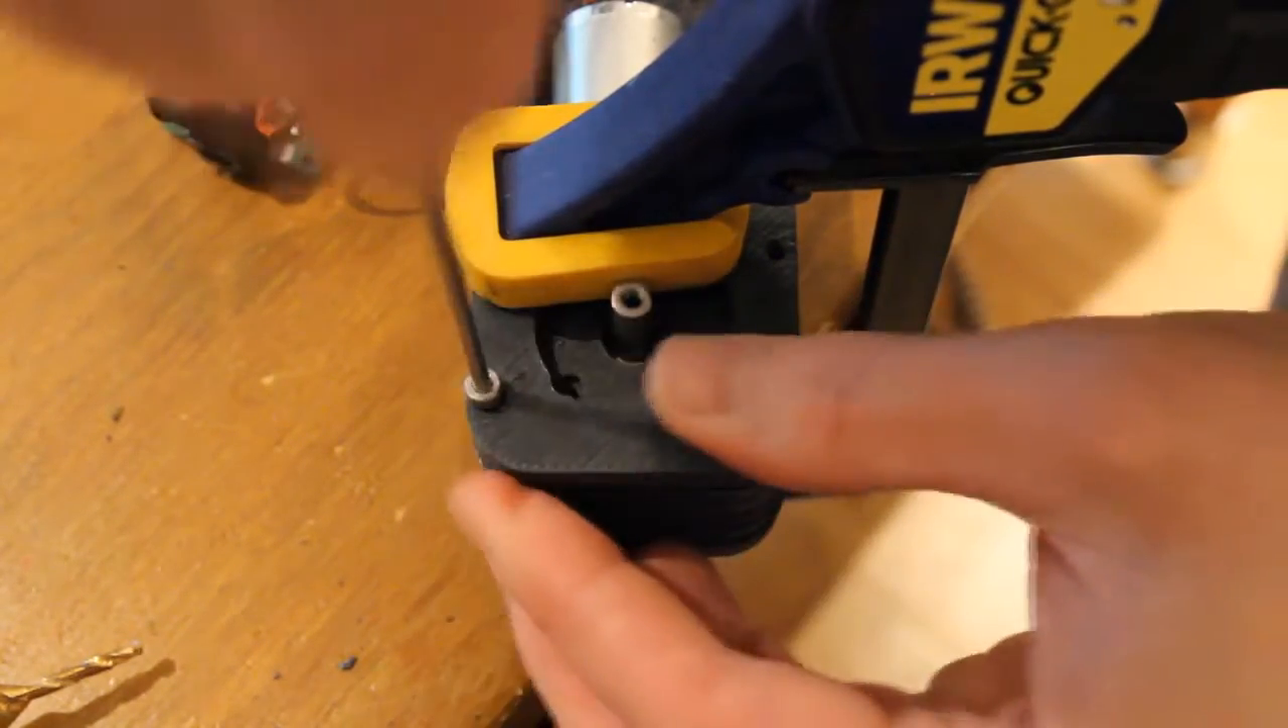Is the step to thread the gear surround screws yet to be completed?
Yes.